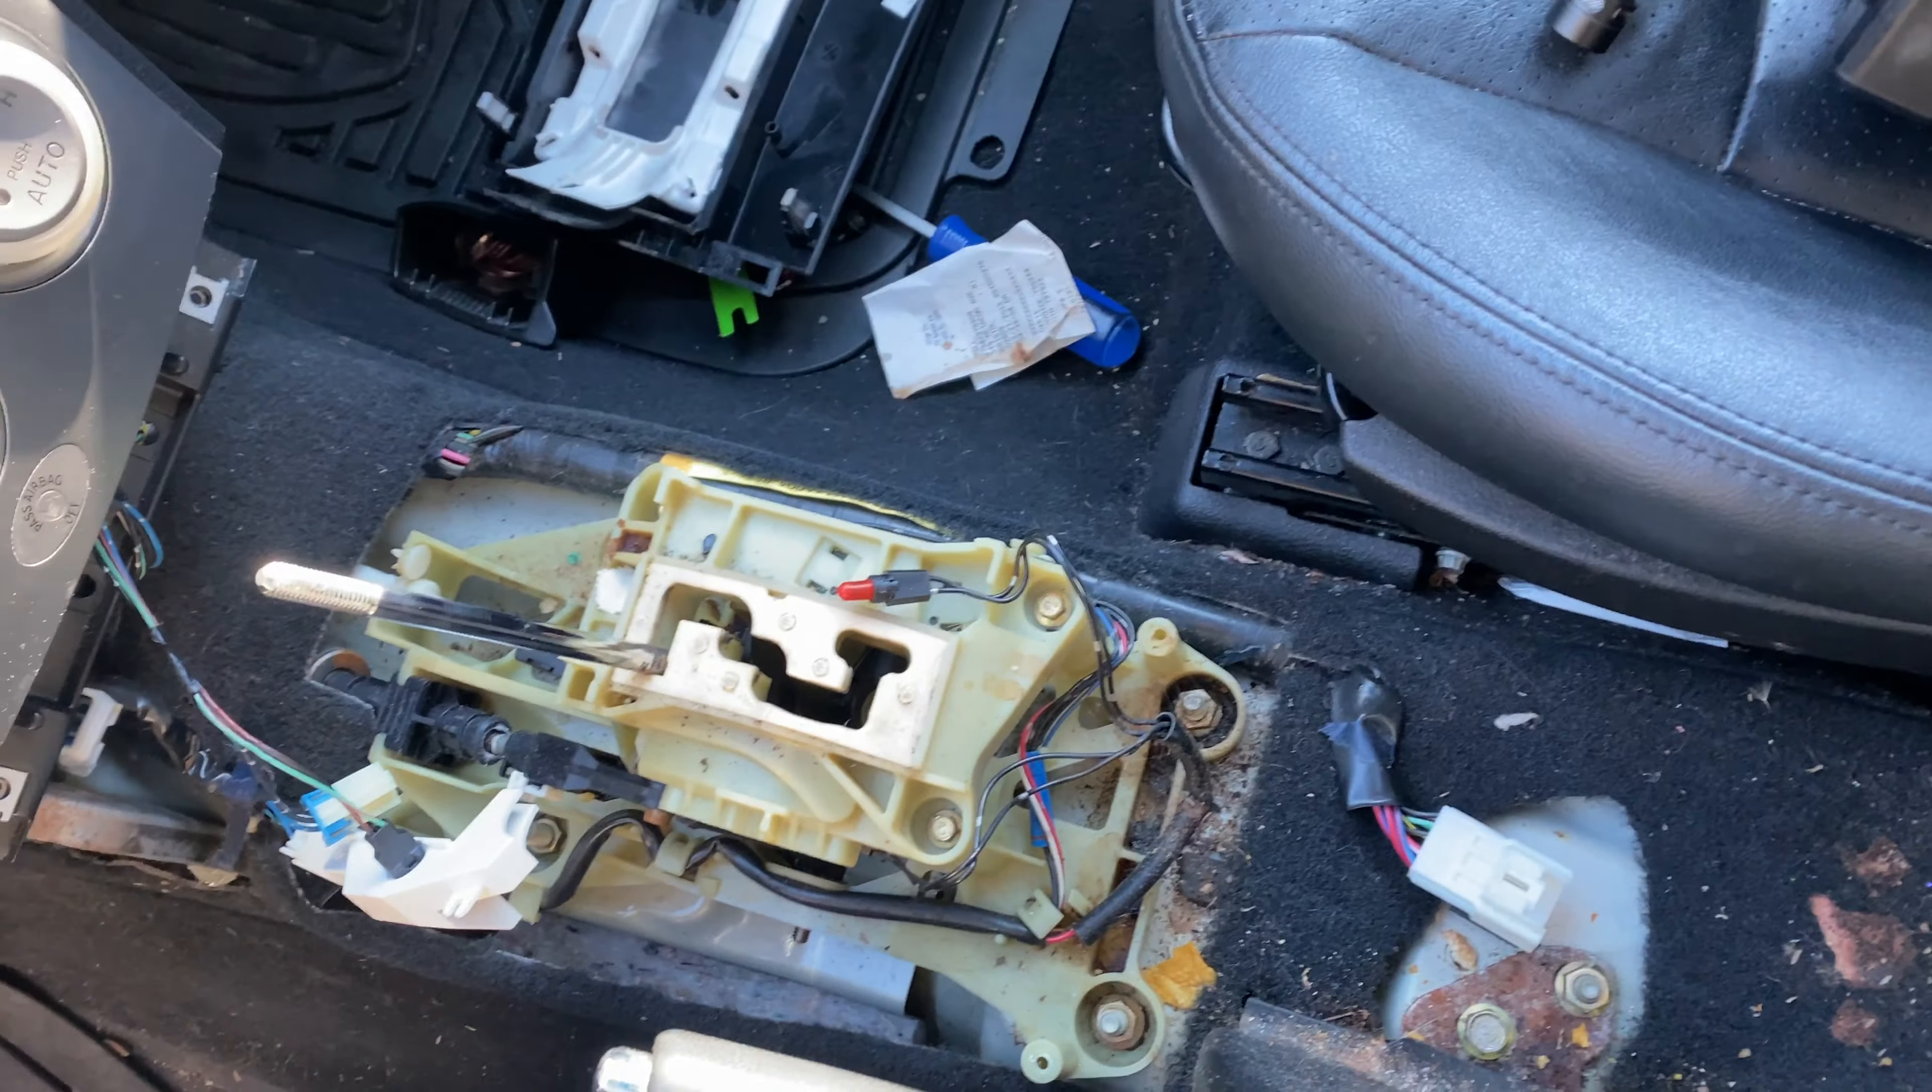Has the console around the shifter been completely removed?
Yes.